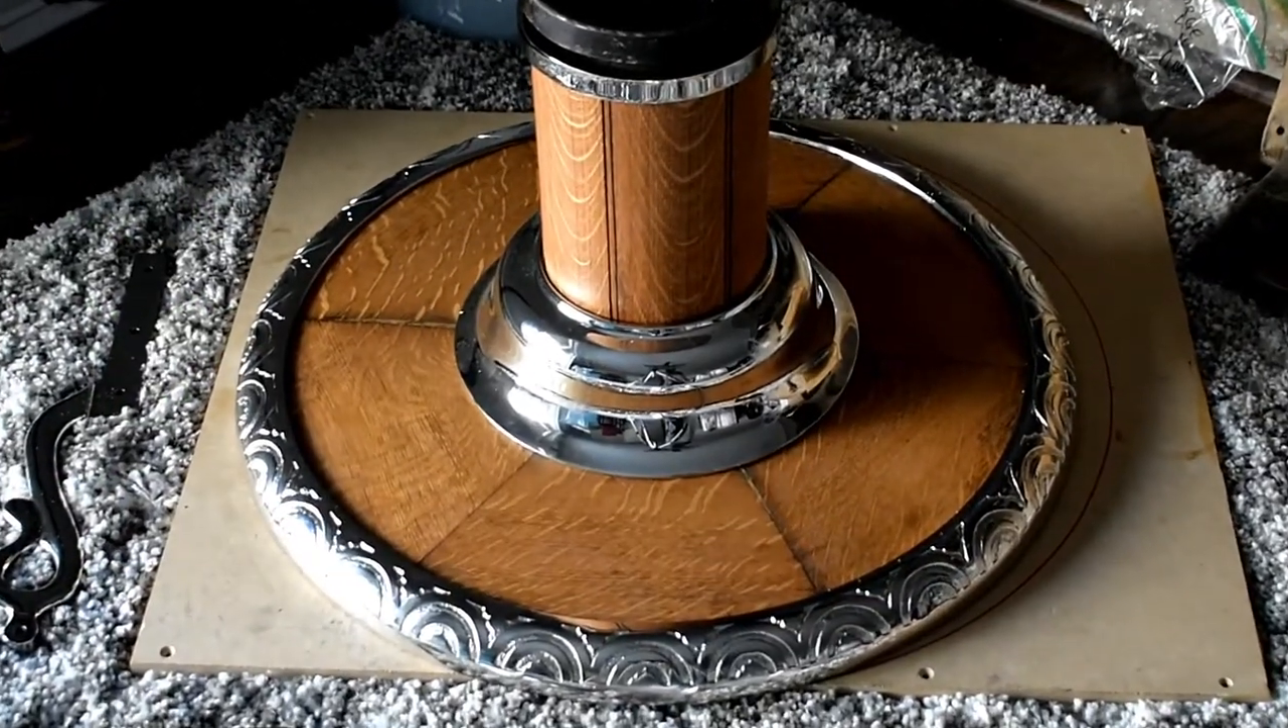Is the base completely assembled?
Yes.